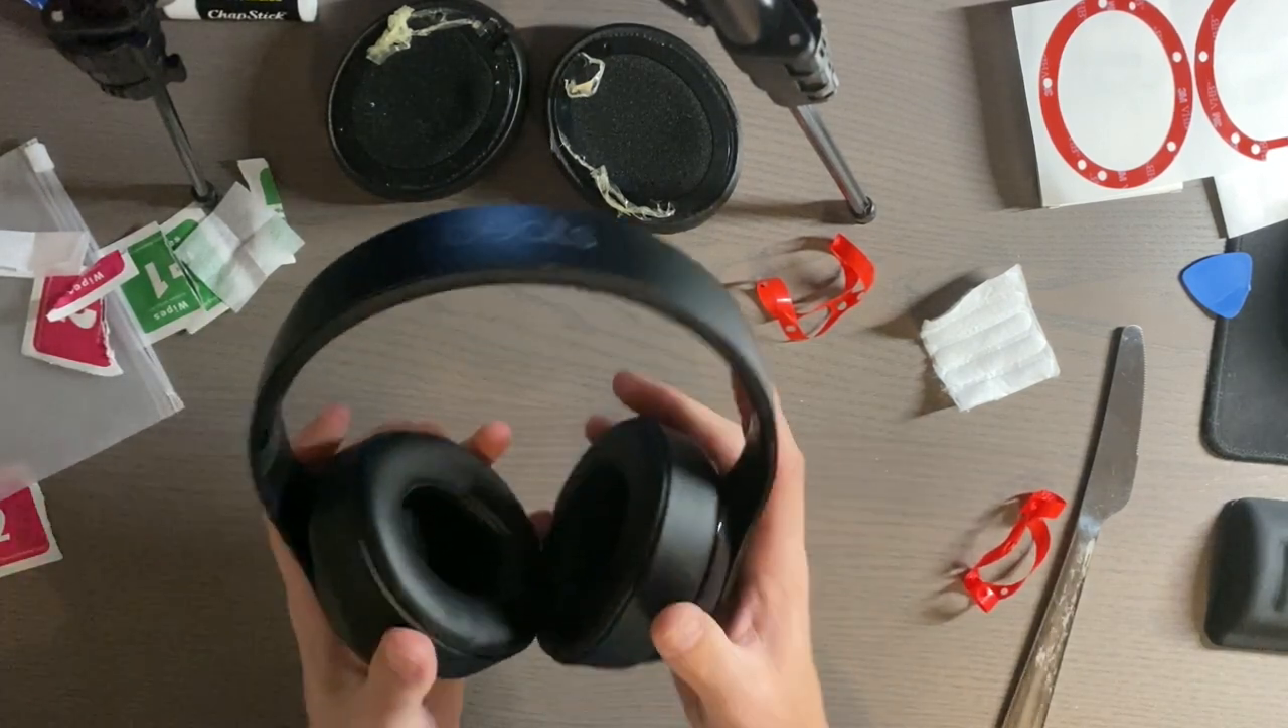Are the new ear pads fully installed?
Yes.